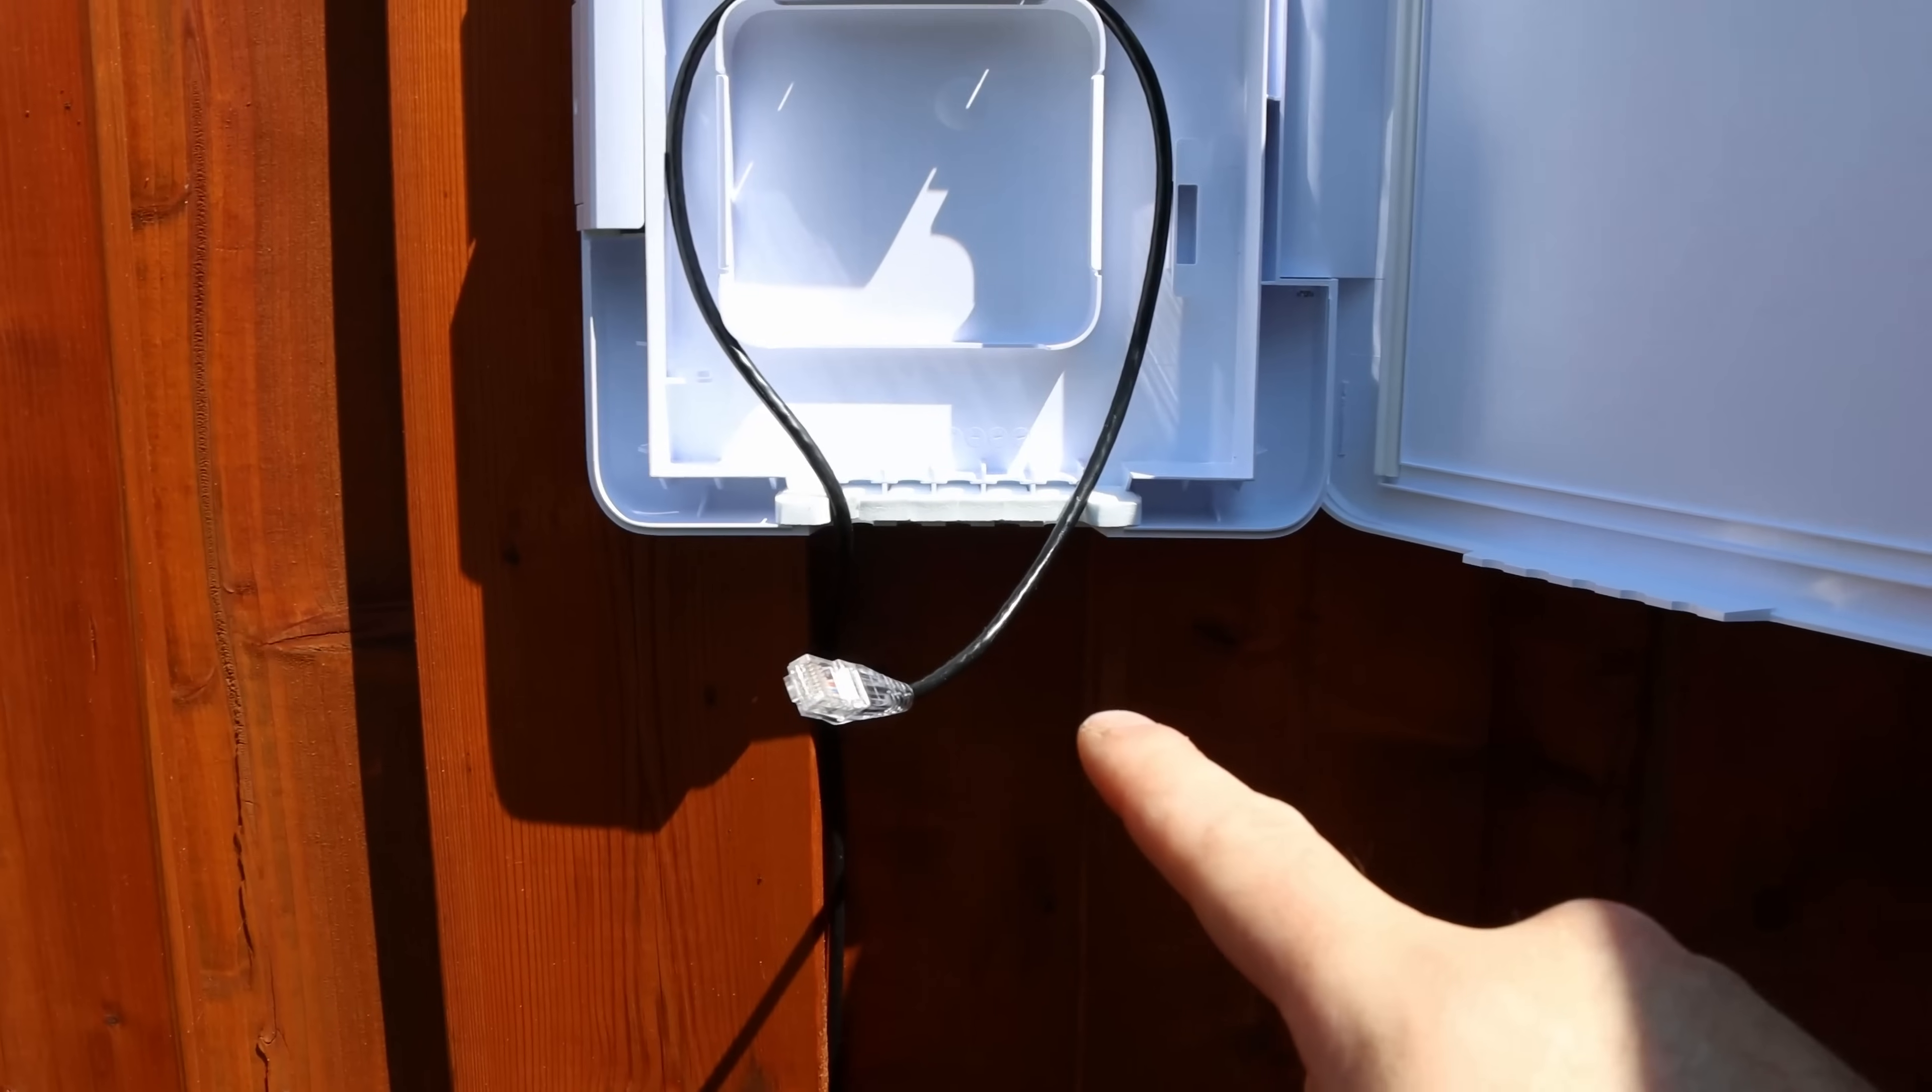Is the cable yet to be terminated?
No.